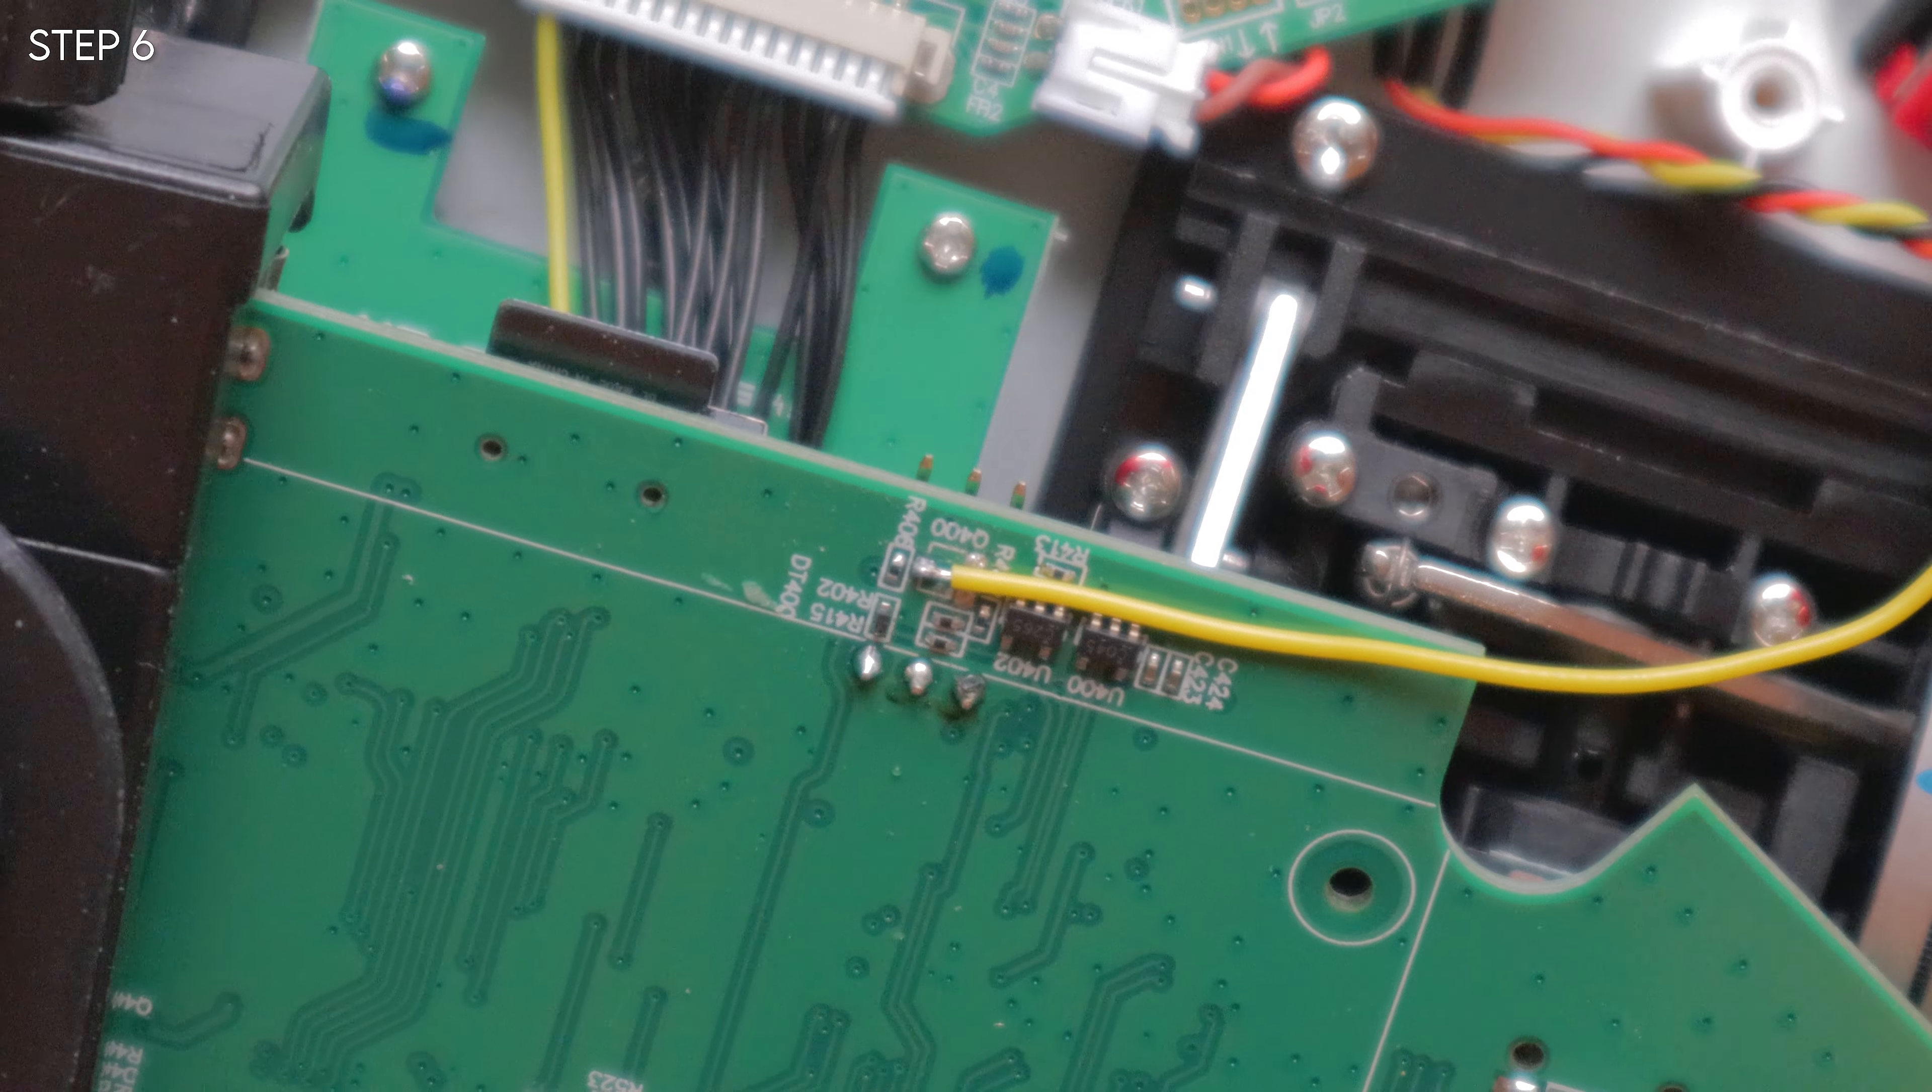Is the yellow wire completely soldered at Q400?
Yes.